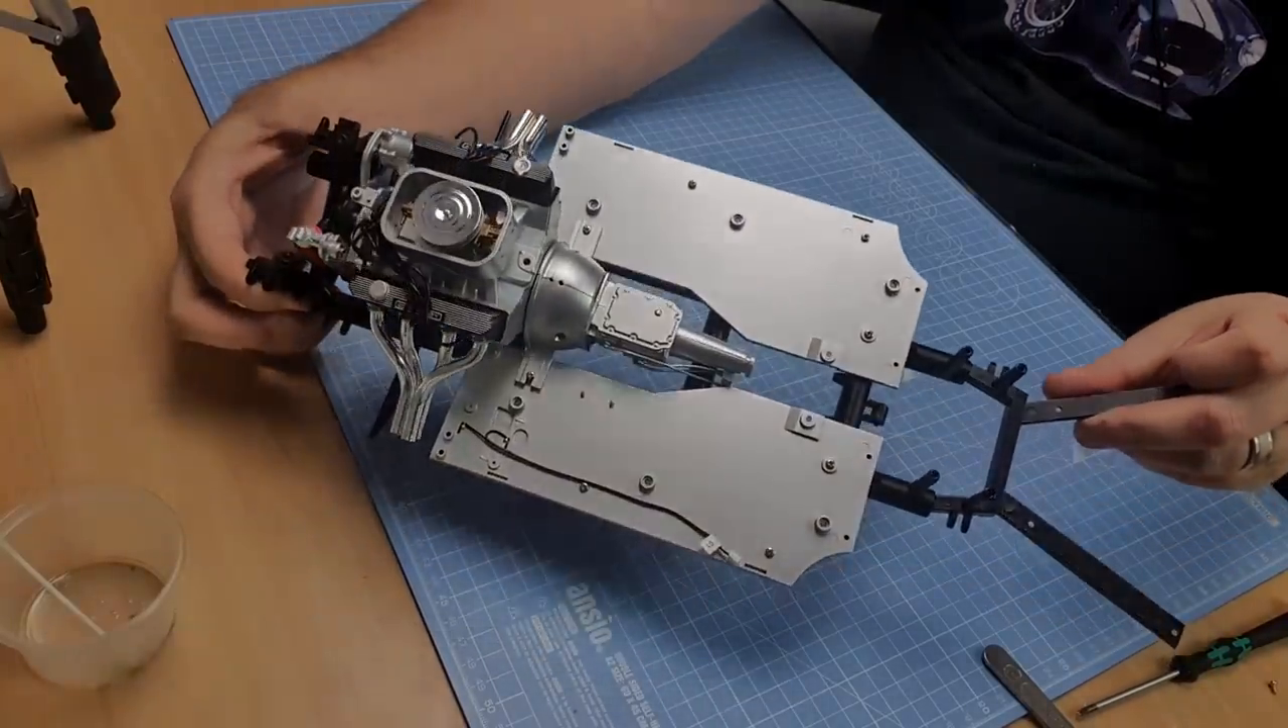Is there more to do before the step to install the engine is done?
No.